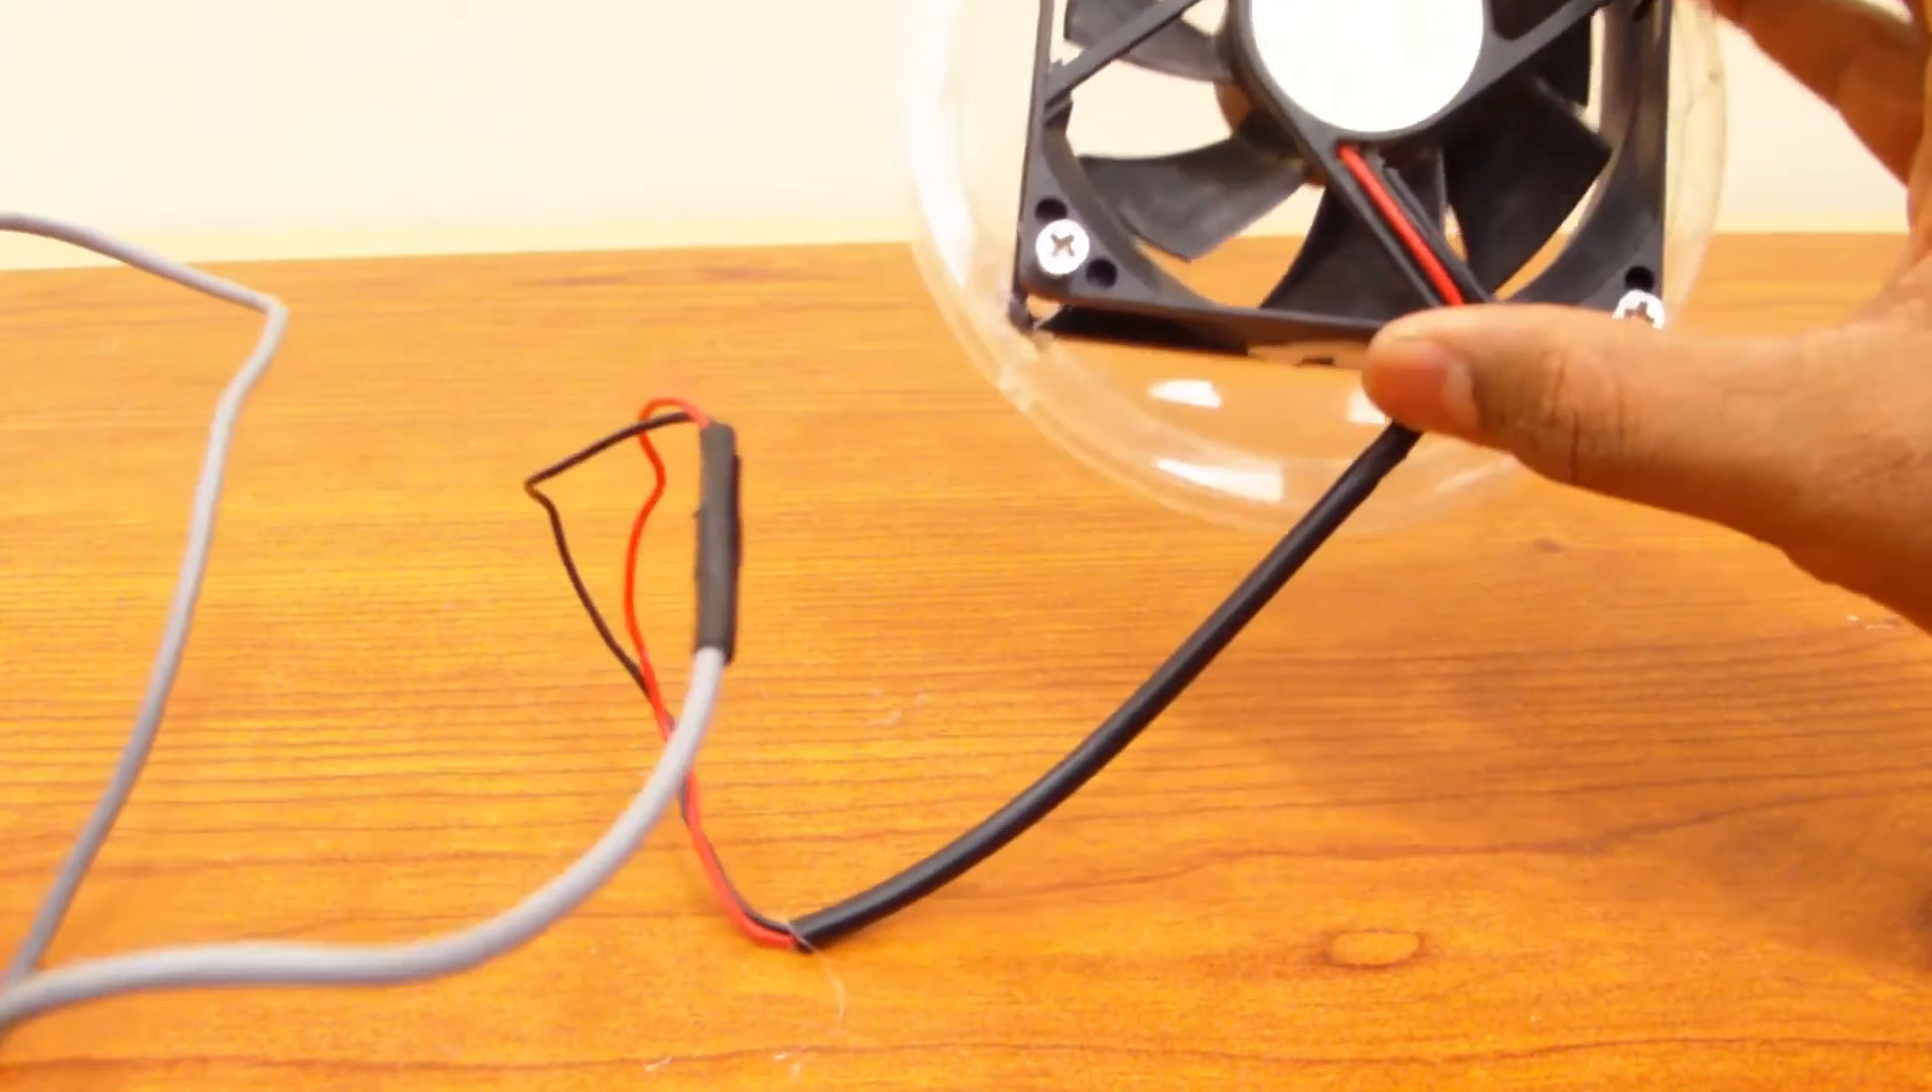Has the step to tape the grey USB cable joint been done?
Yes.